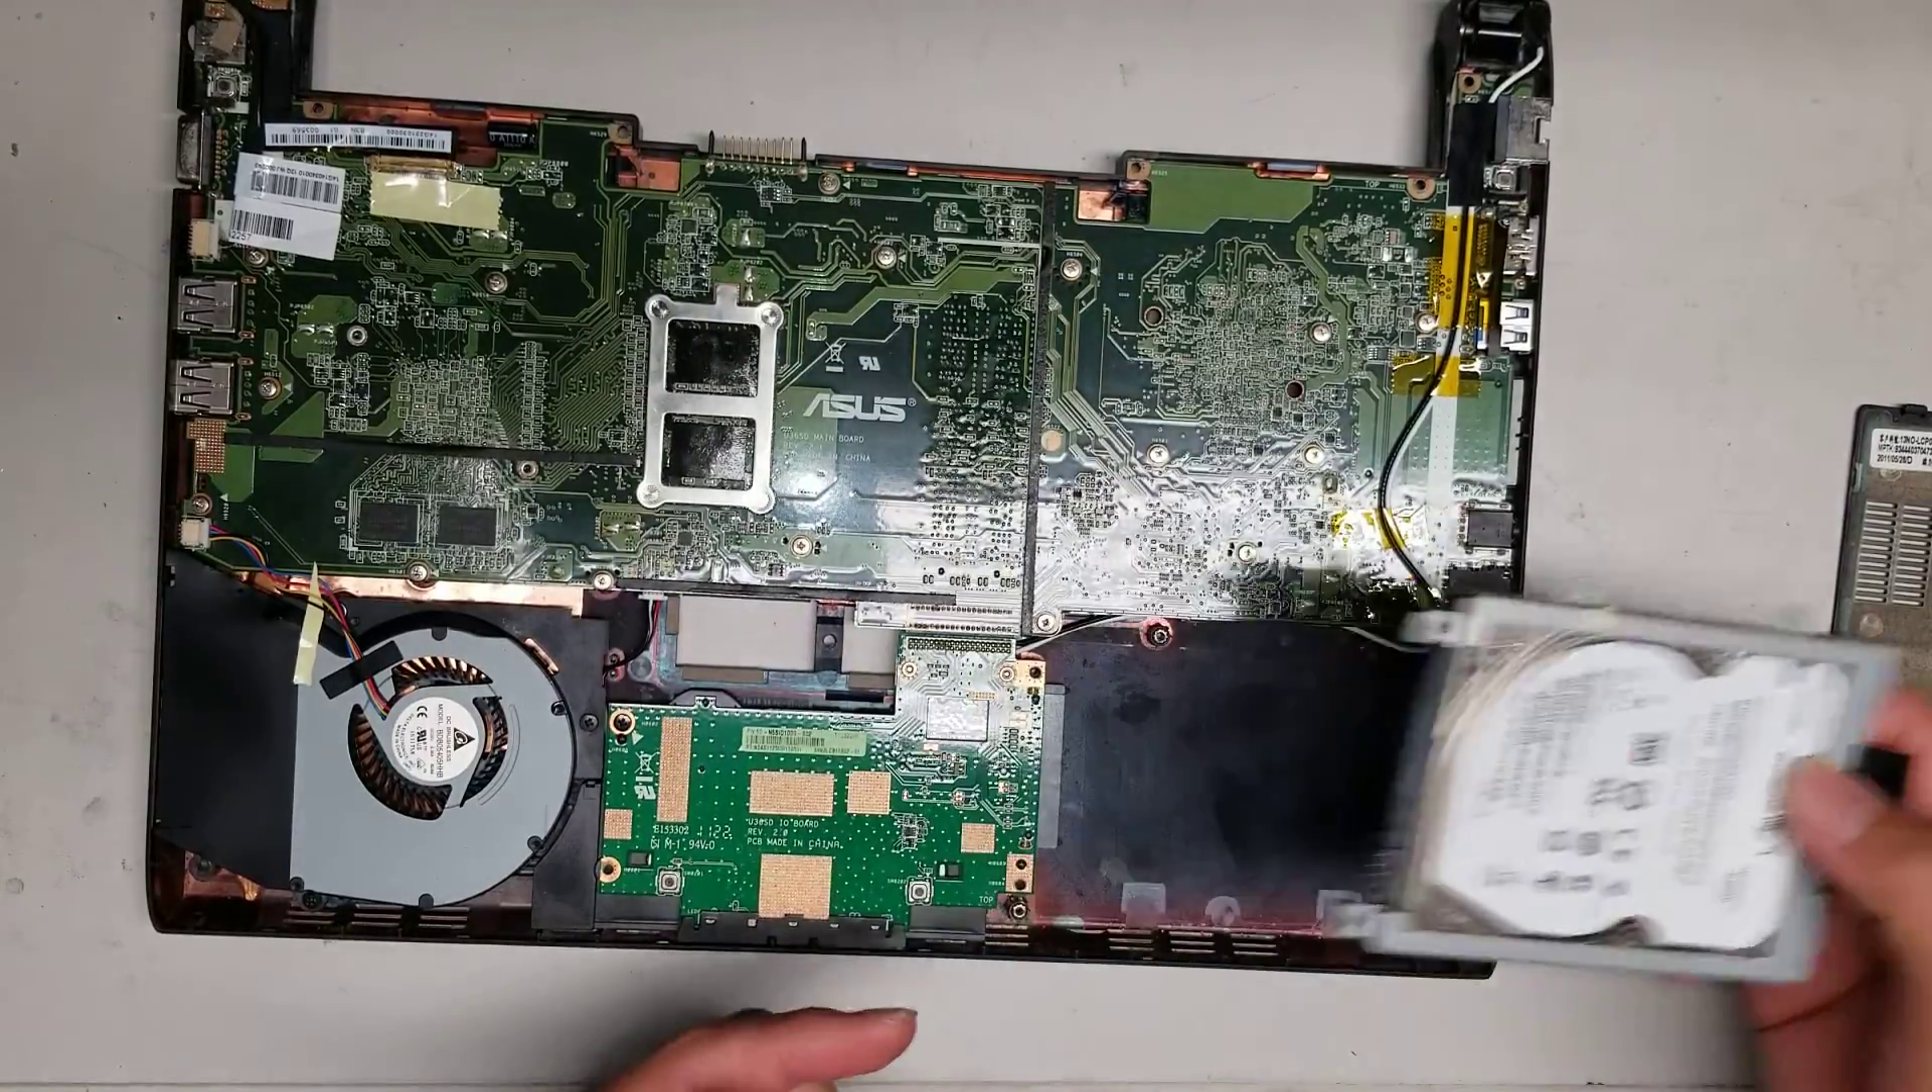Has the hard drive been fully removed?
Yes.